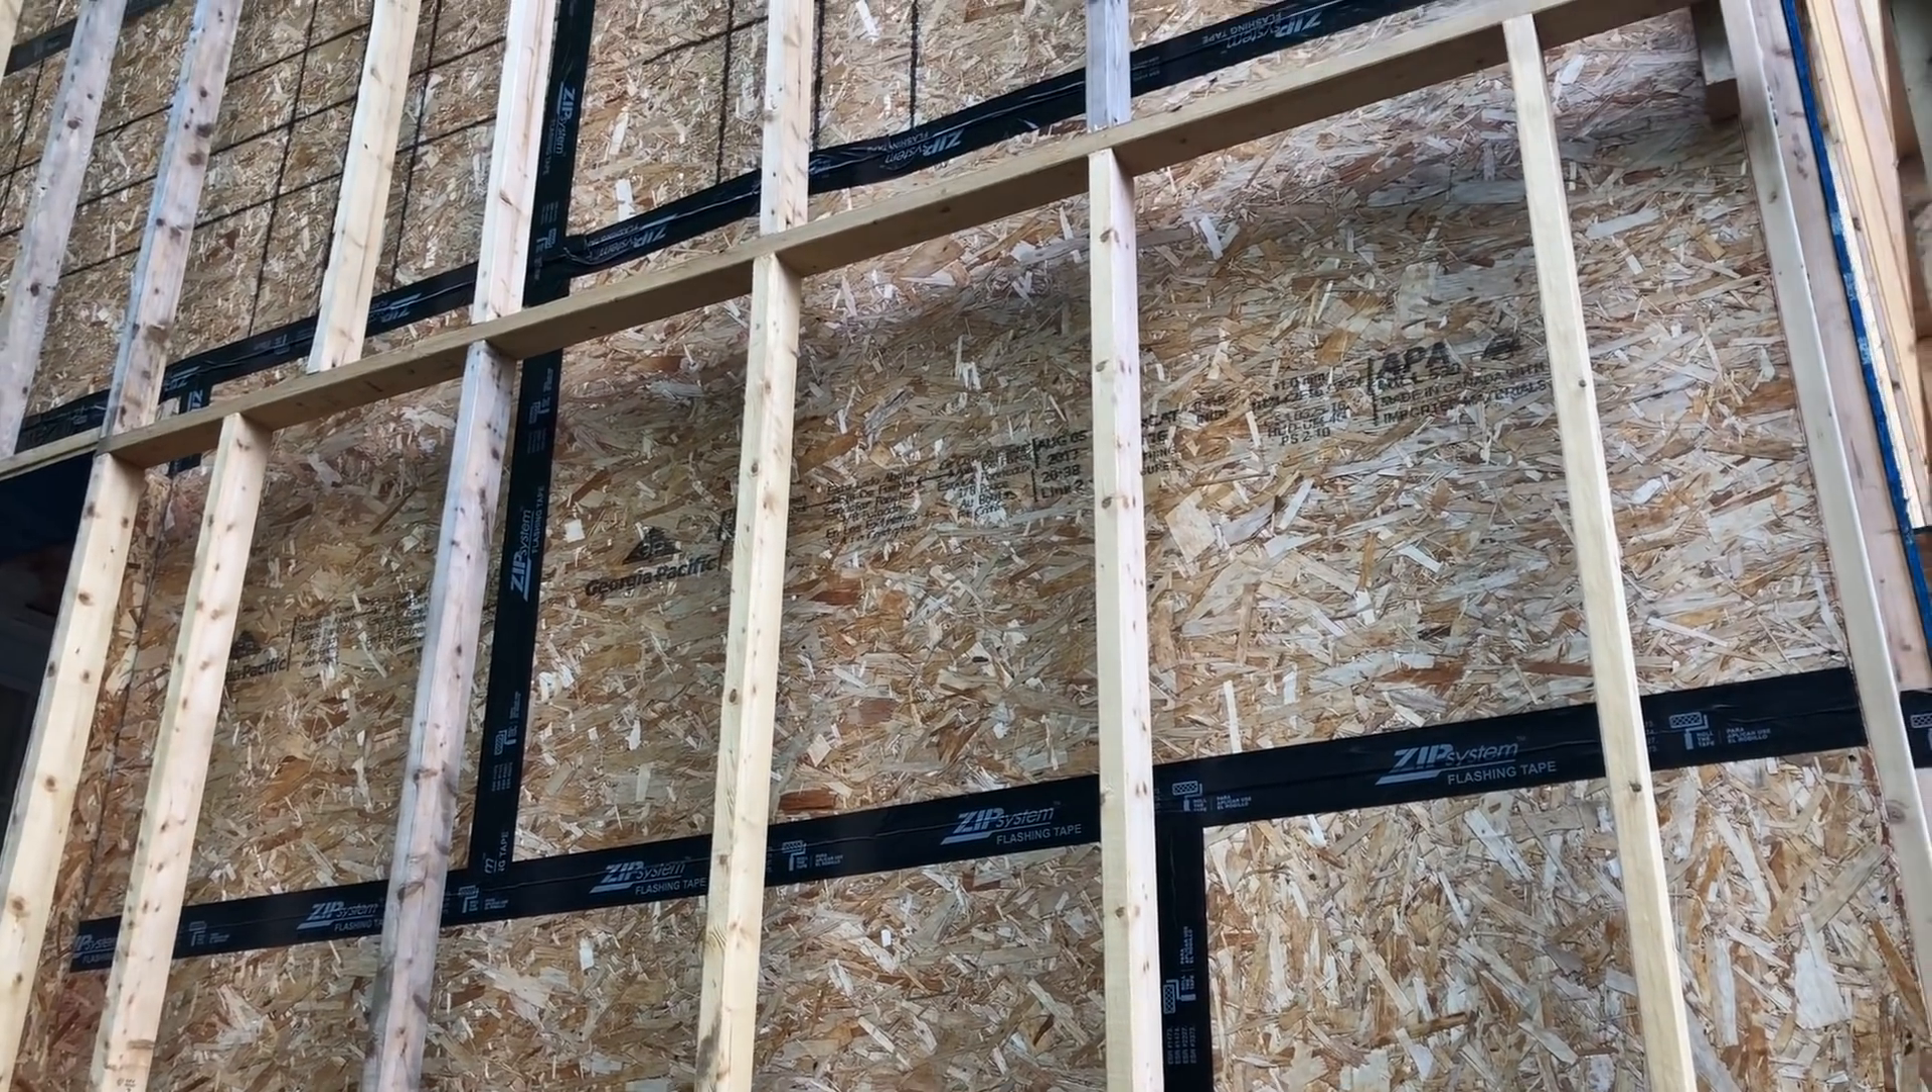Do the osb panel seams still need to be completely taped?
No.